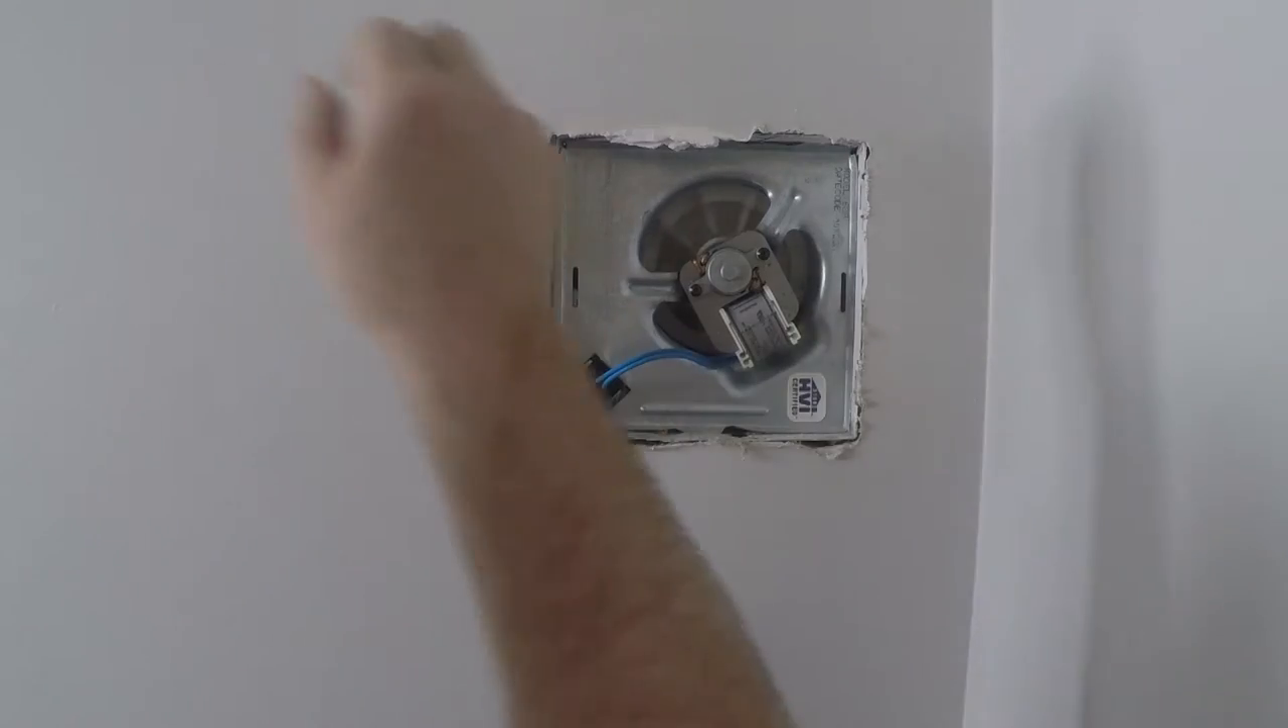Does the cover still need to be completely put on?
Yes.